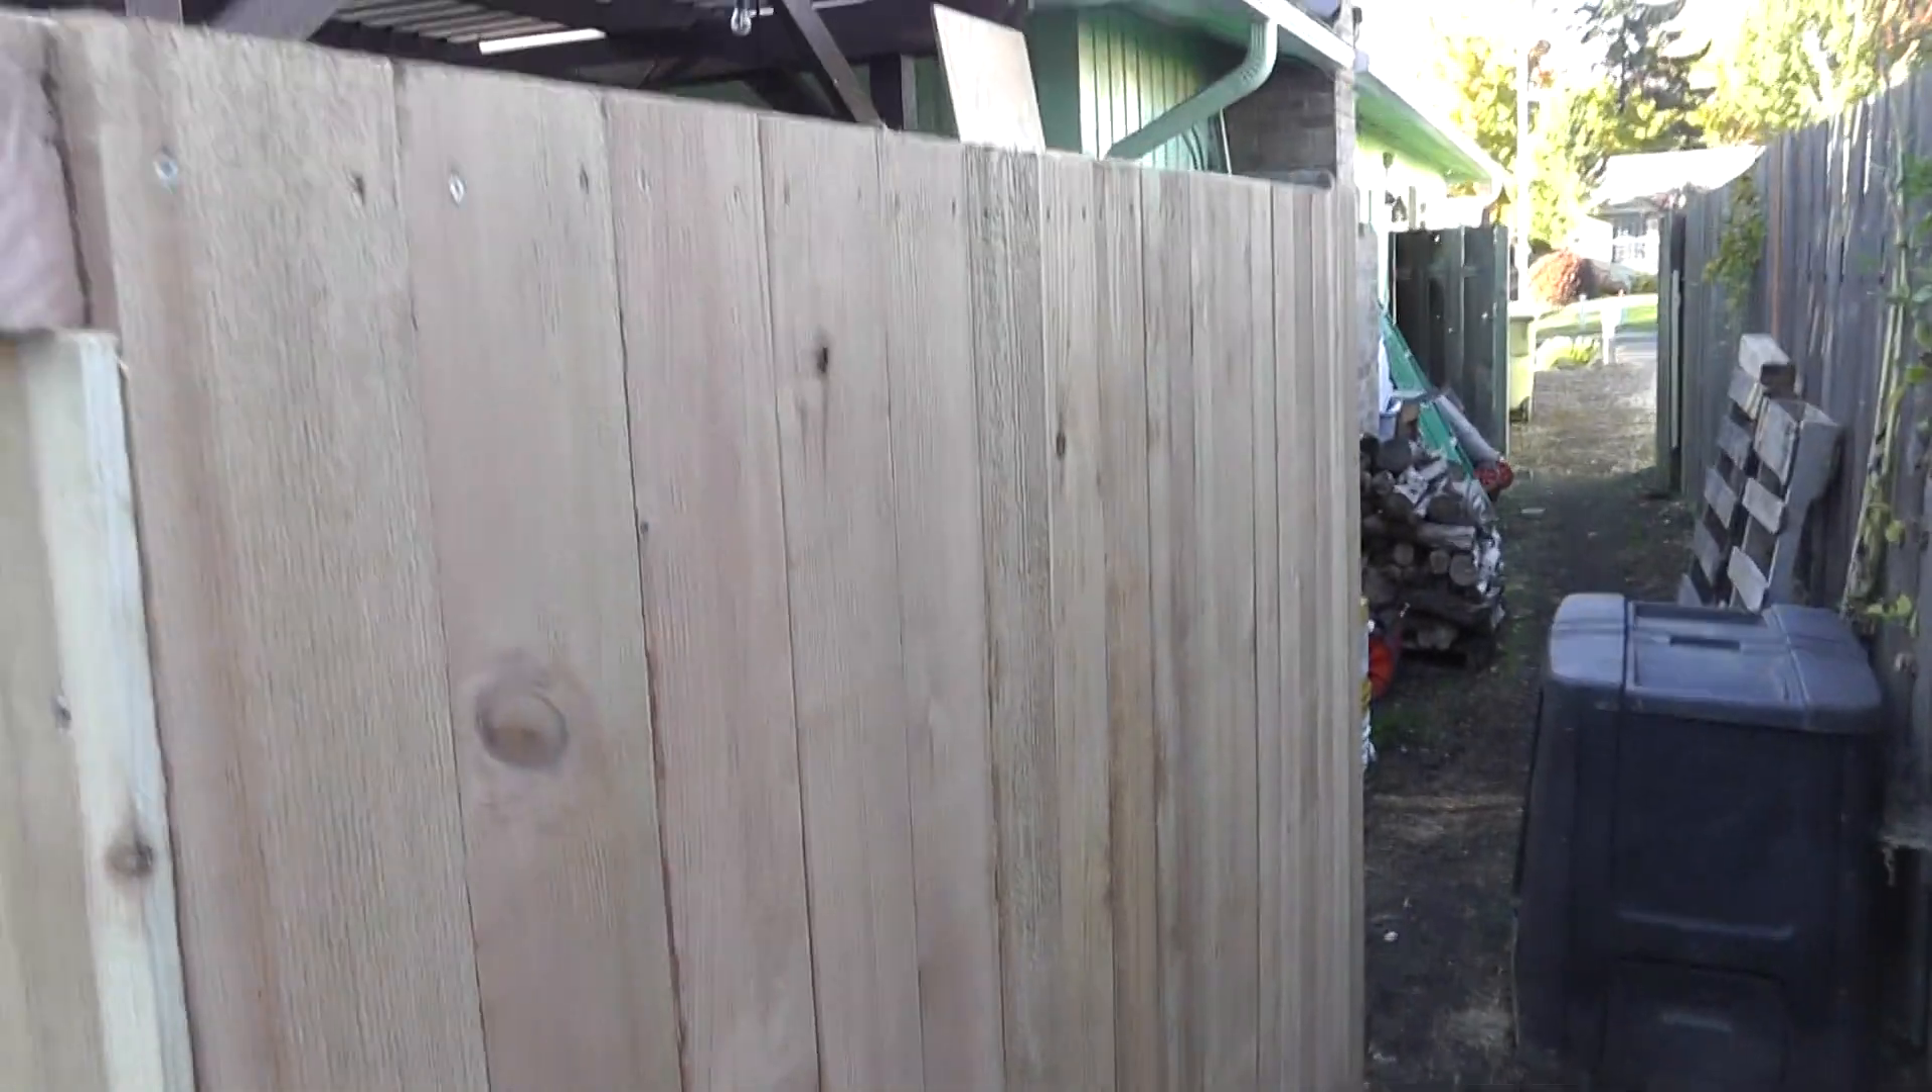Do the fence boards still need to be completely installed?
No.